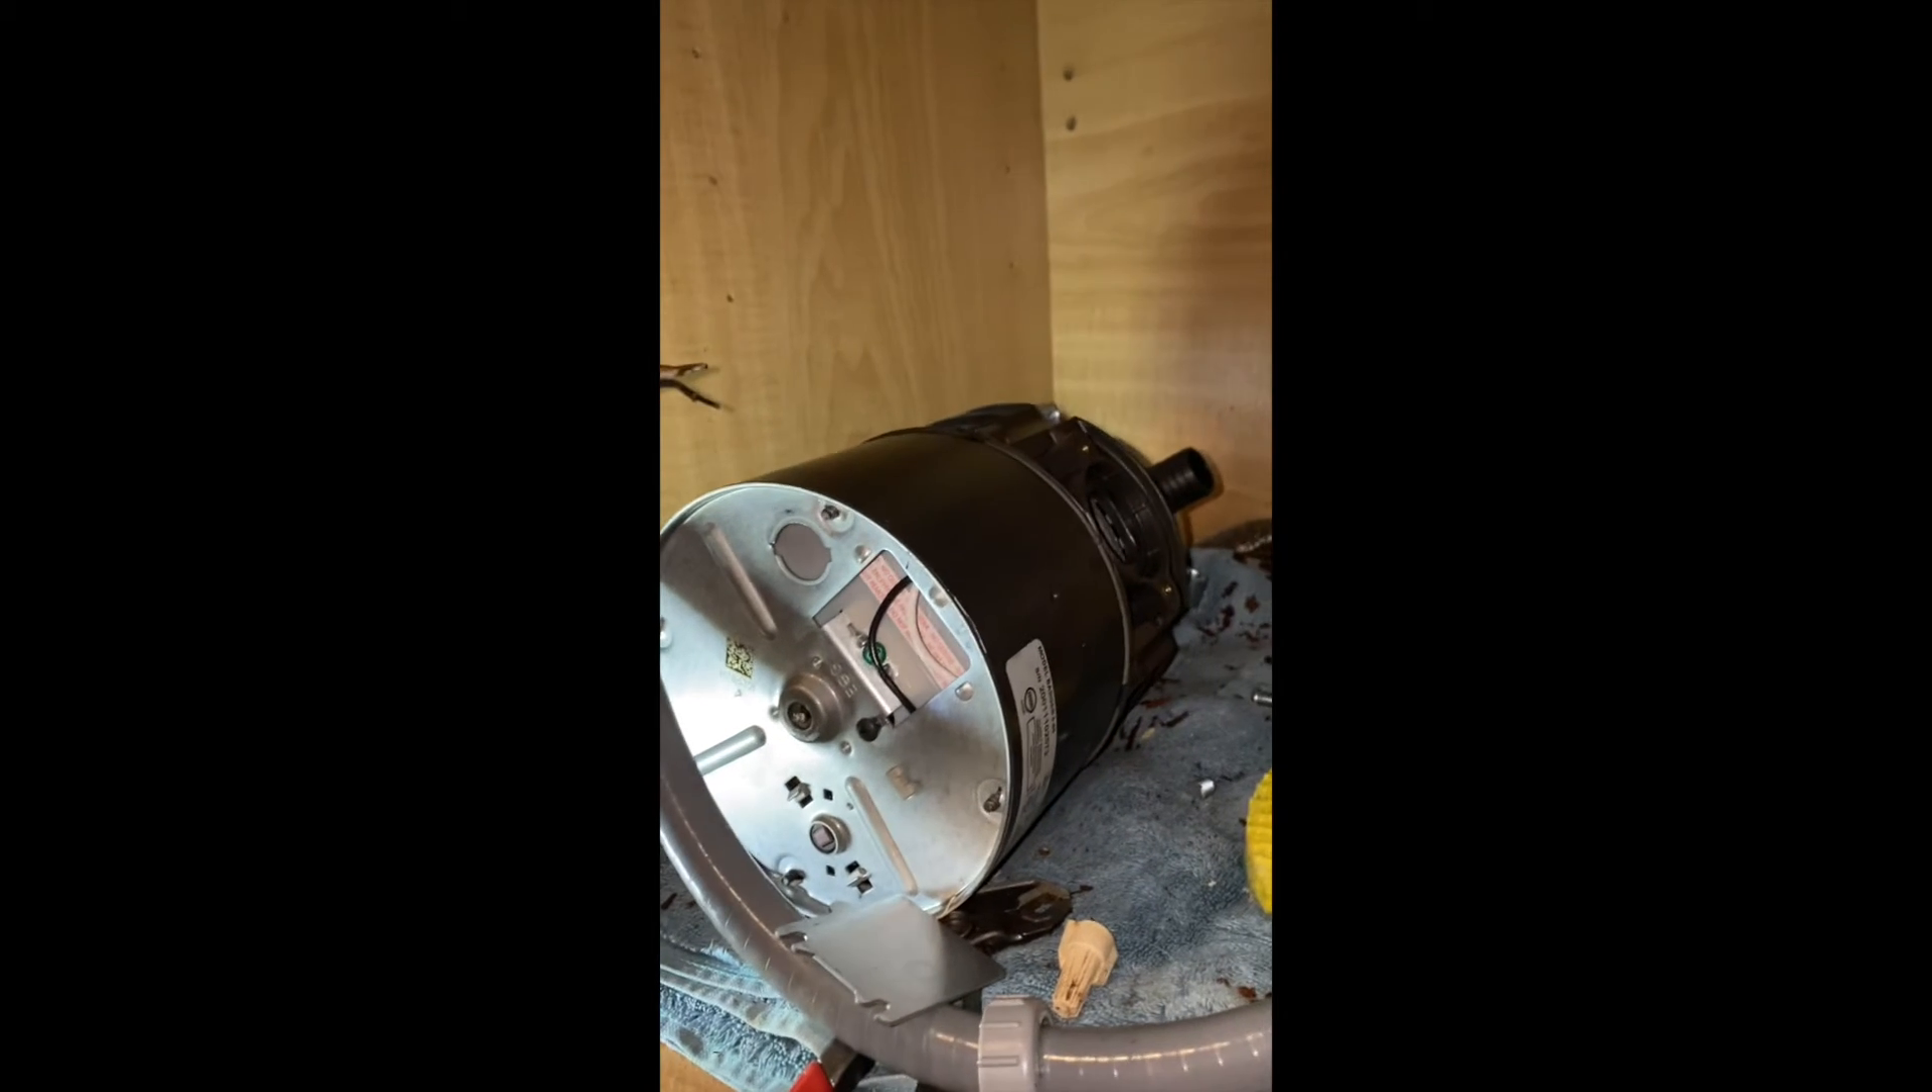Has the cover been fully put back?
No.